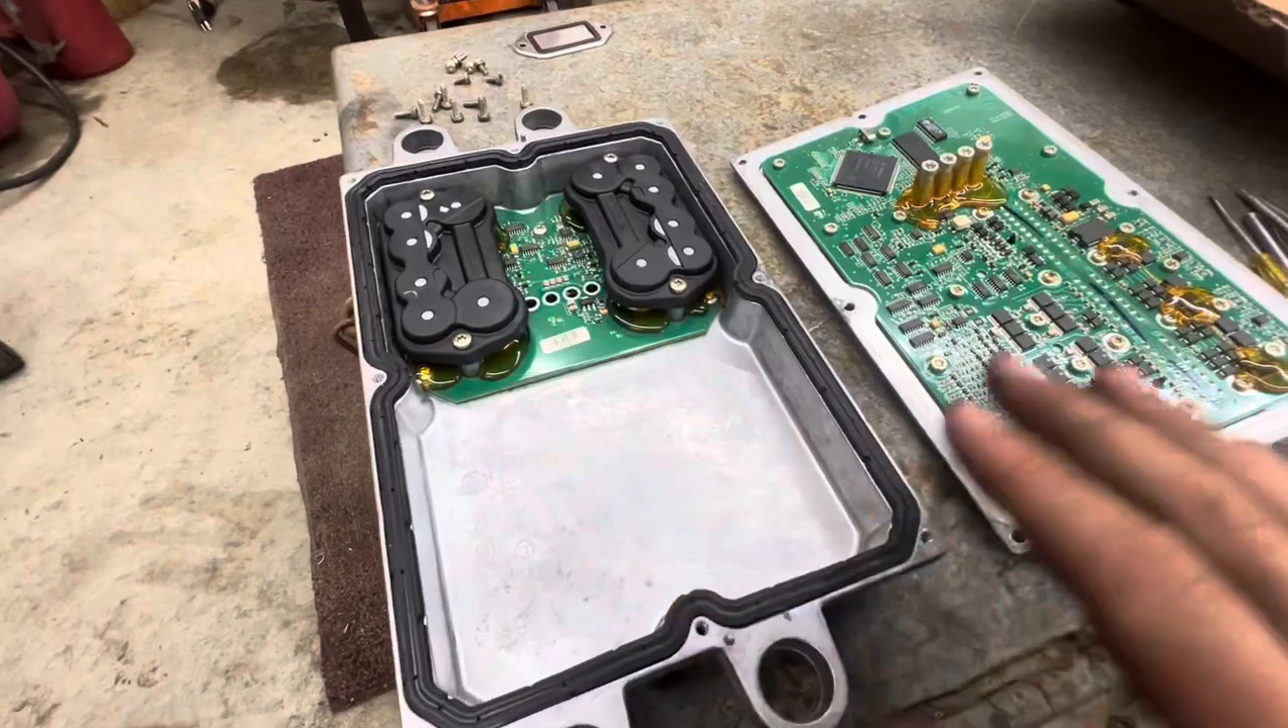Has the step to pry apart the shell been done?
Yes.